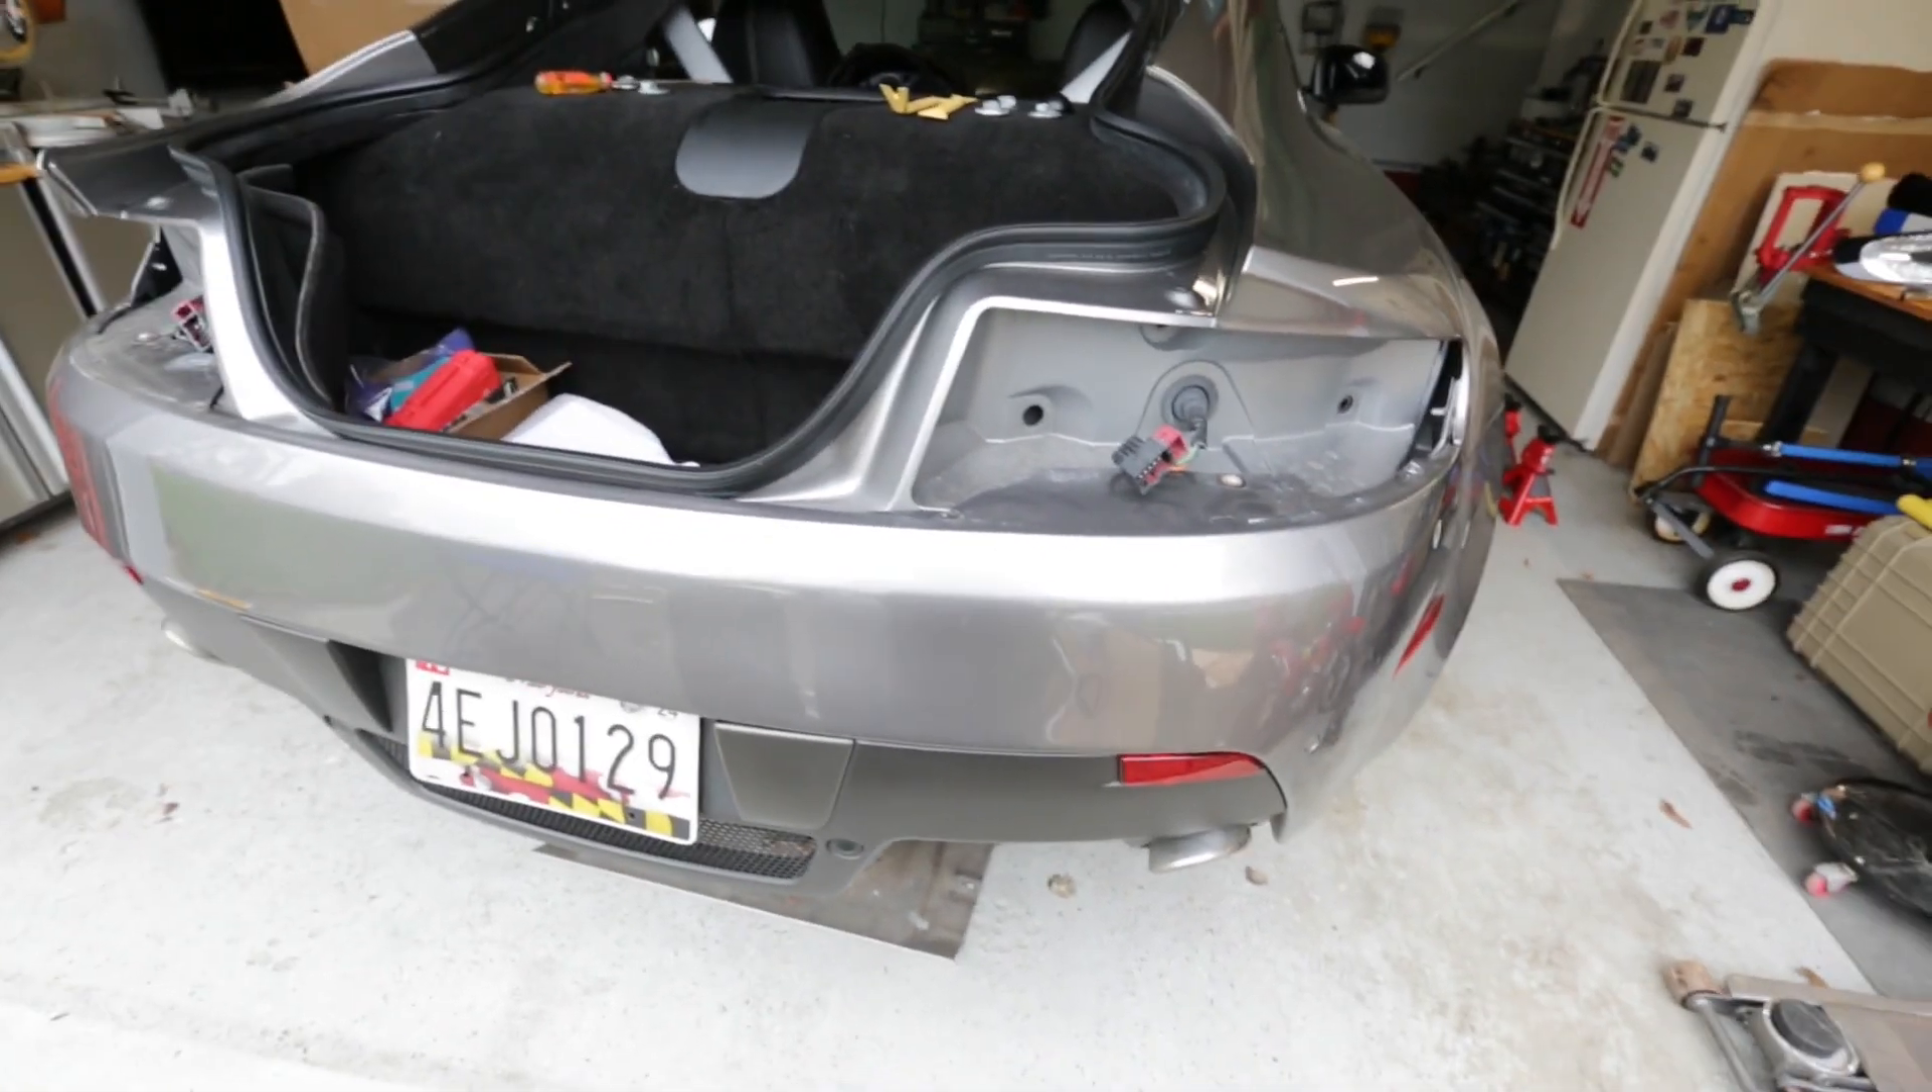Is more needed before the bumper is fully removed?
Yes.